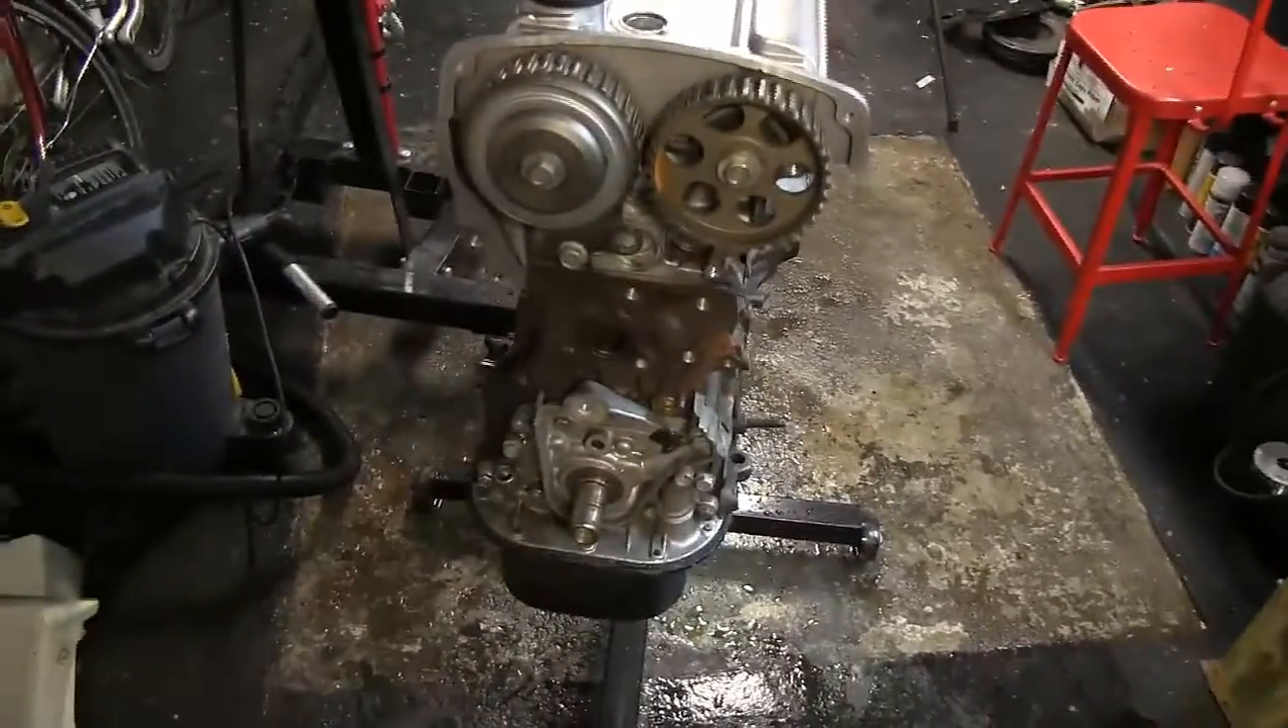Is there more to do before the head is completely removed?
Yes.